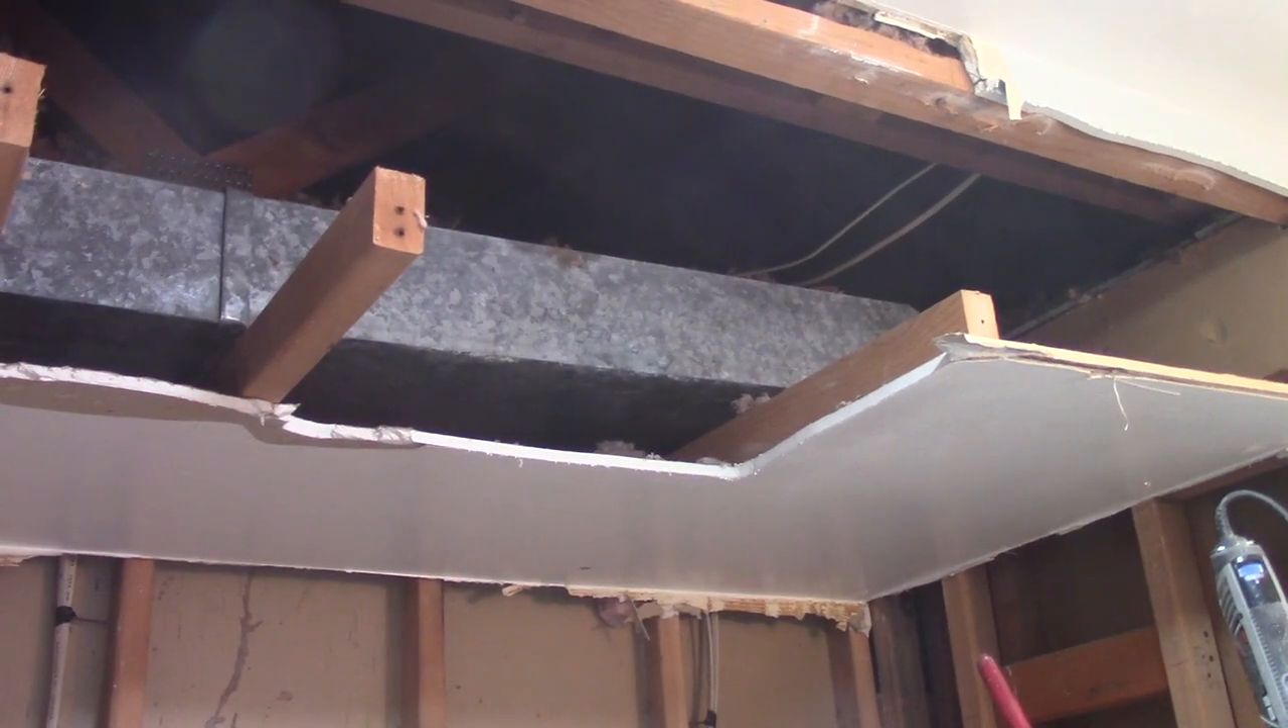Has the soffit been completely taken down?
No.